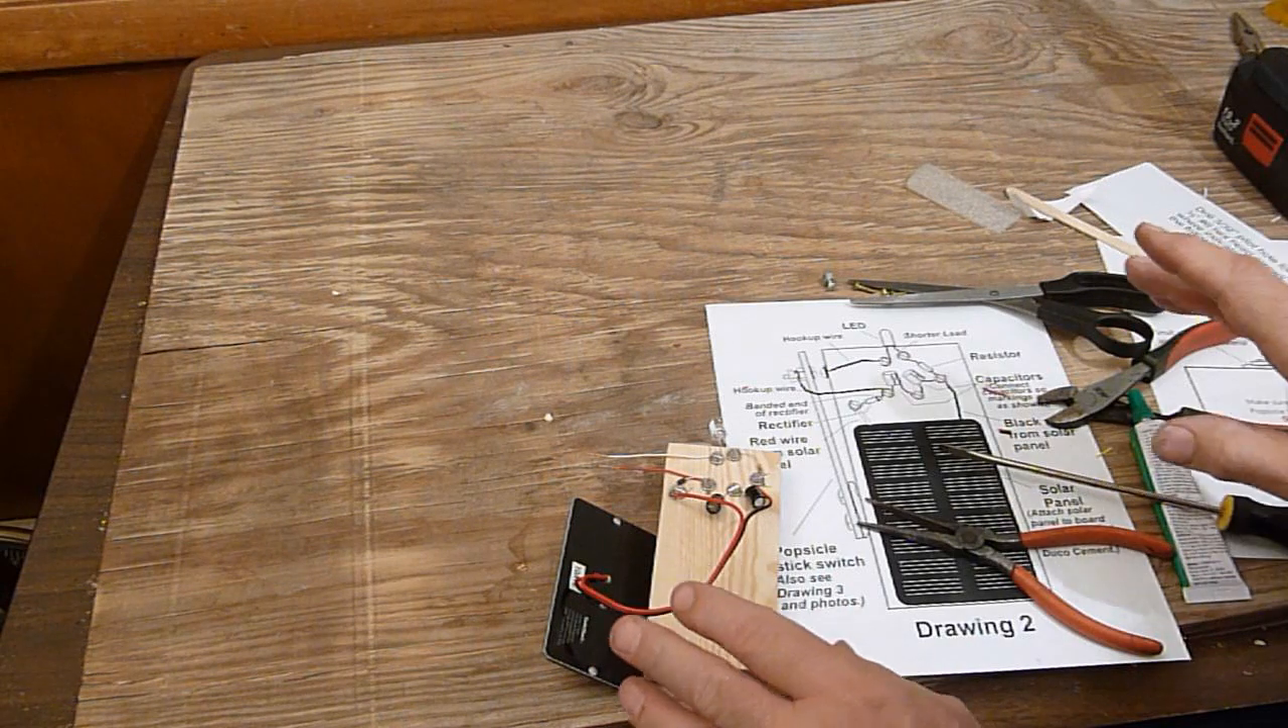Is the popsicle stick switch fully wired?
No.